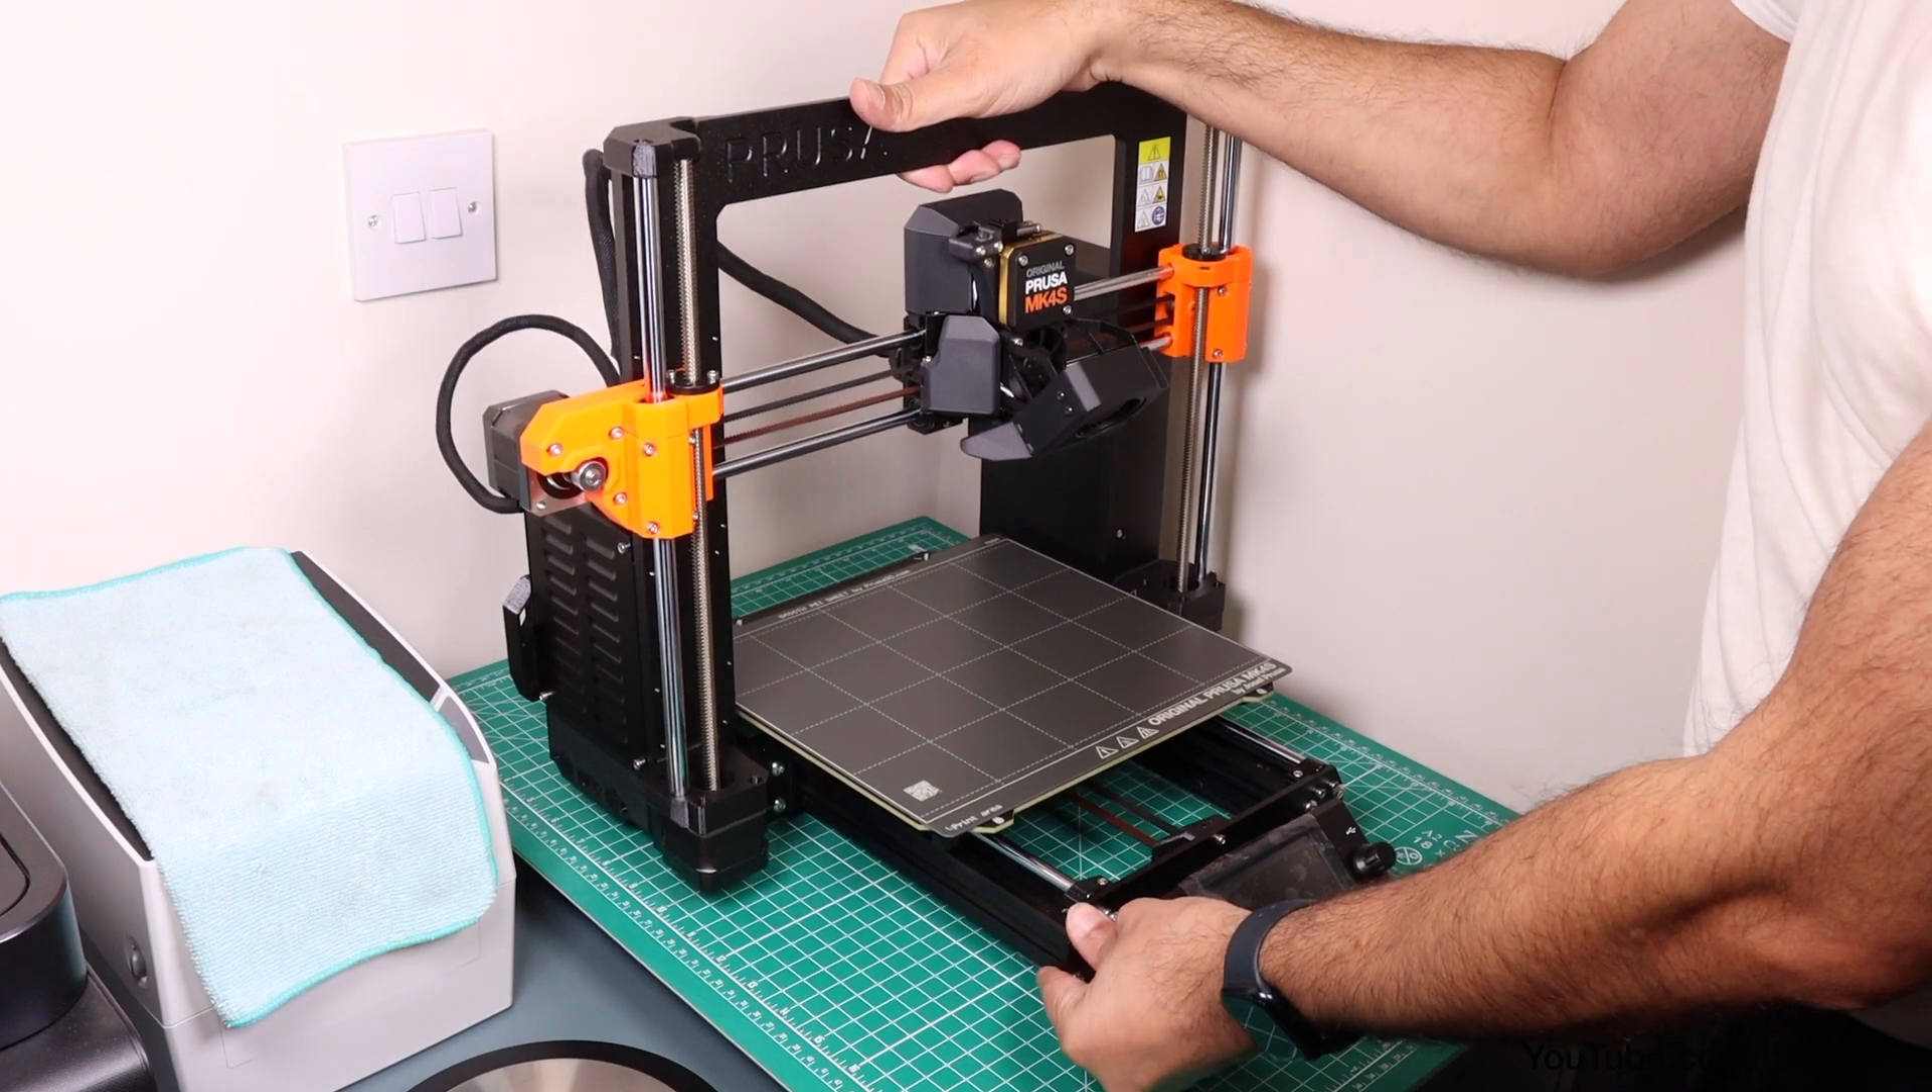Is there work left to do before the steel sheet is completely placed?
No.